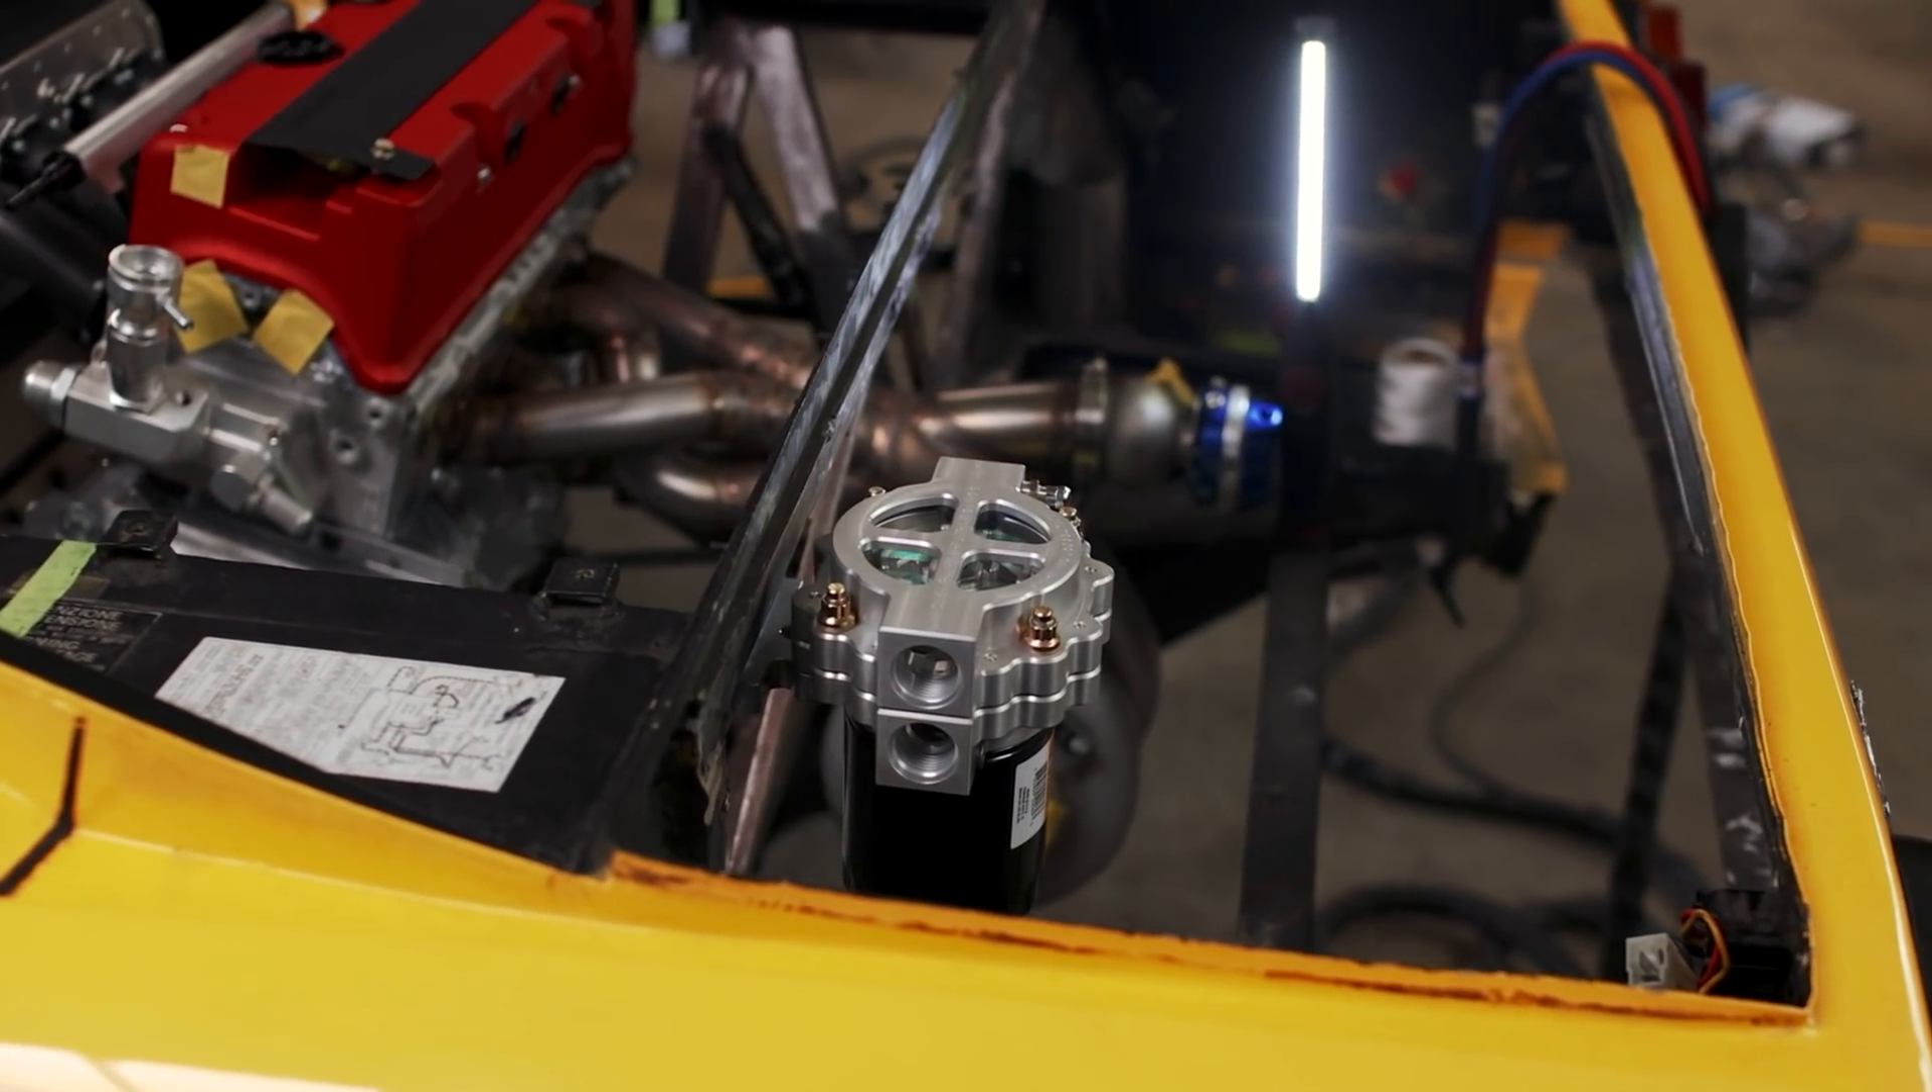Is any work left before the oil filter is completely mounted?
No.